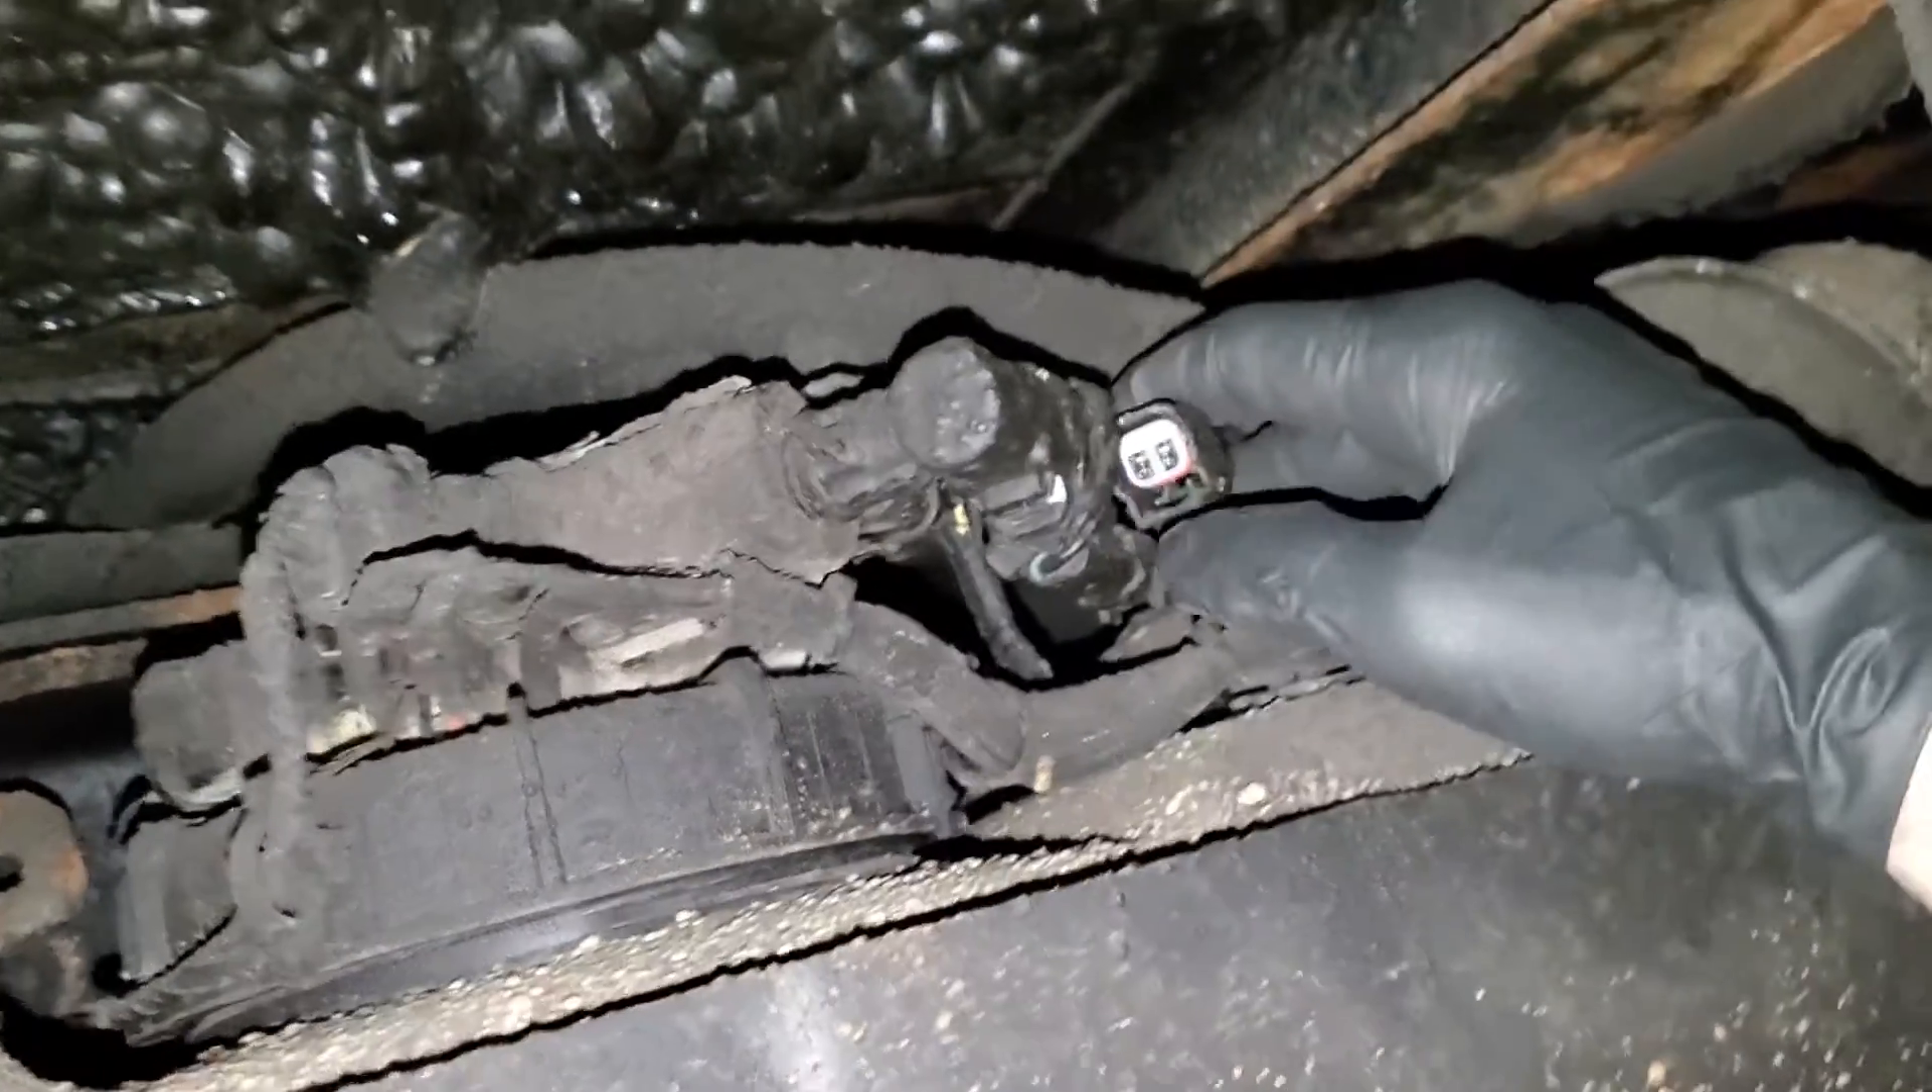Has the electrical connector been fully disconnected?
Yes.